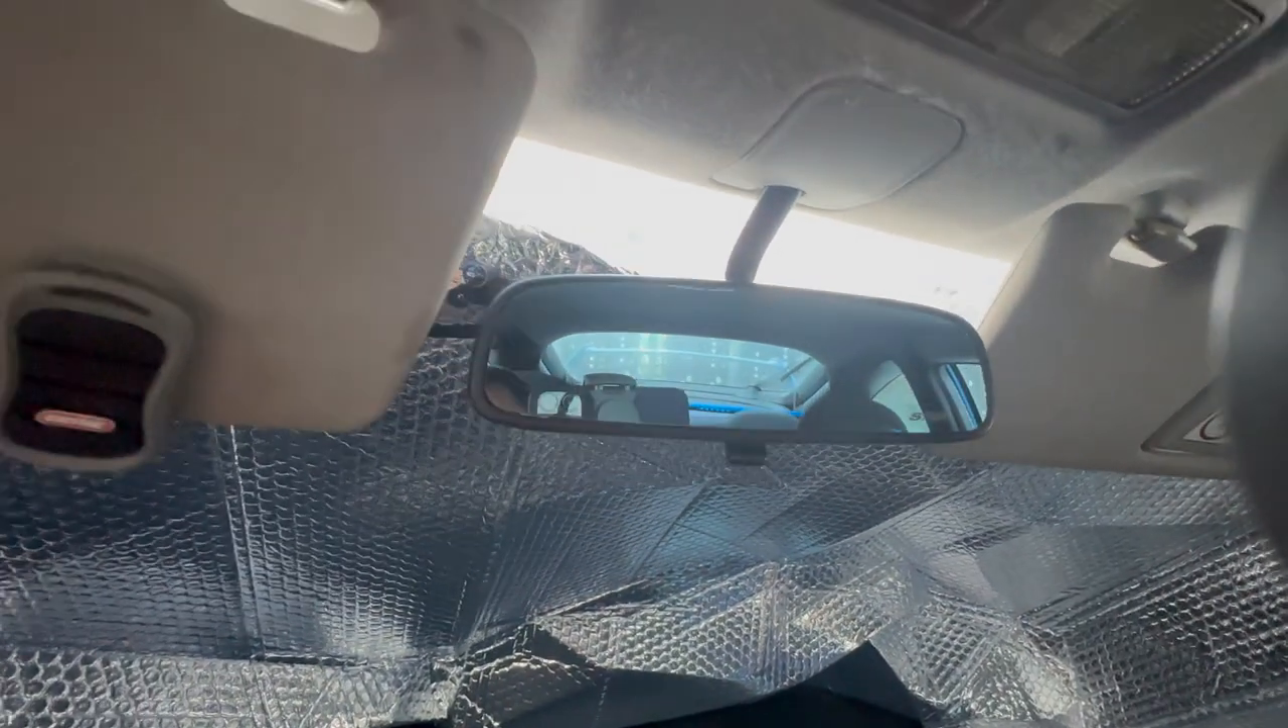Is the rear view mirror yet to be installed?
No.